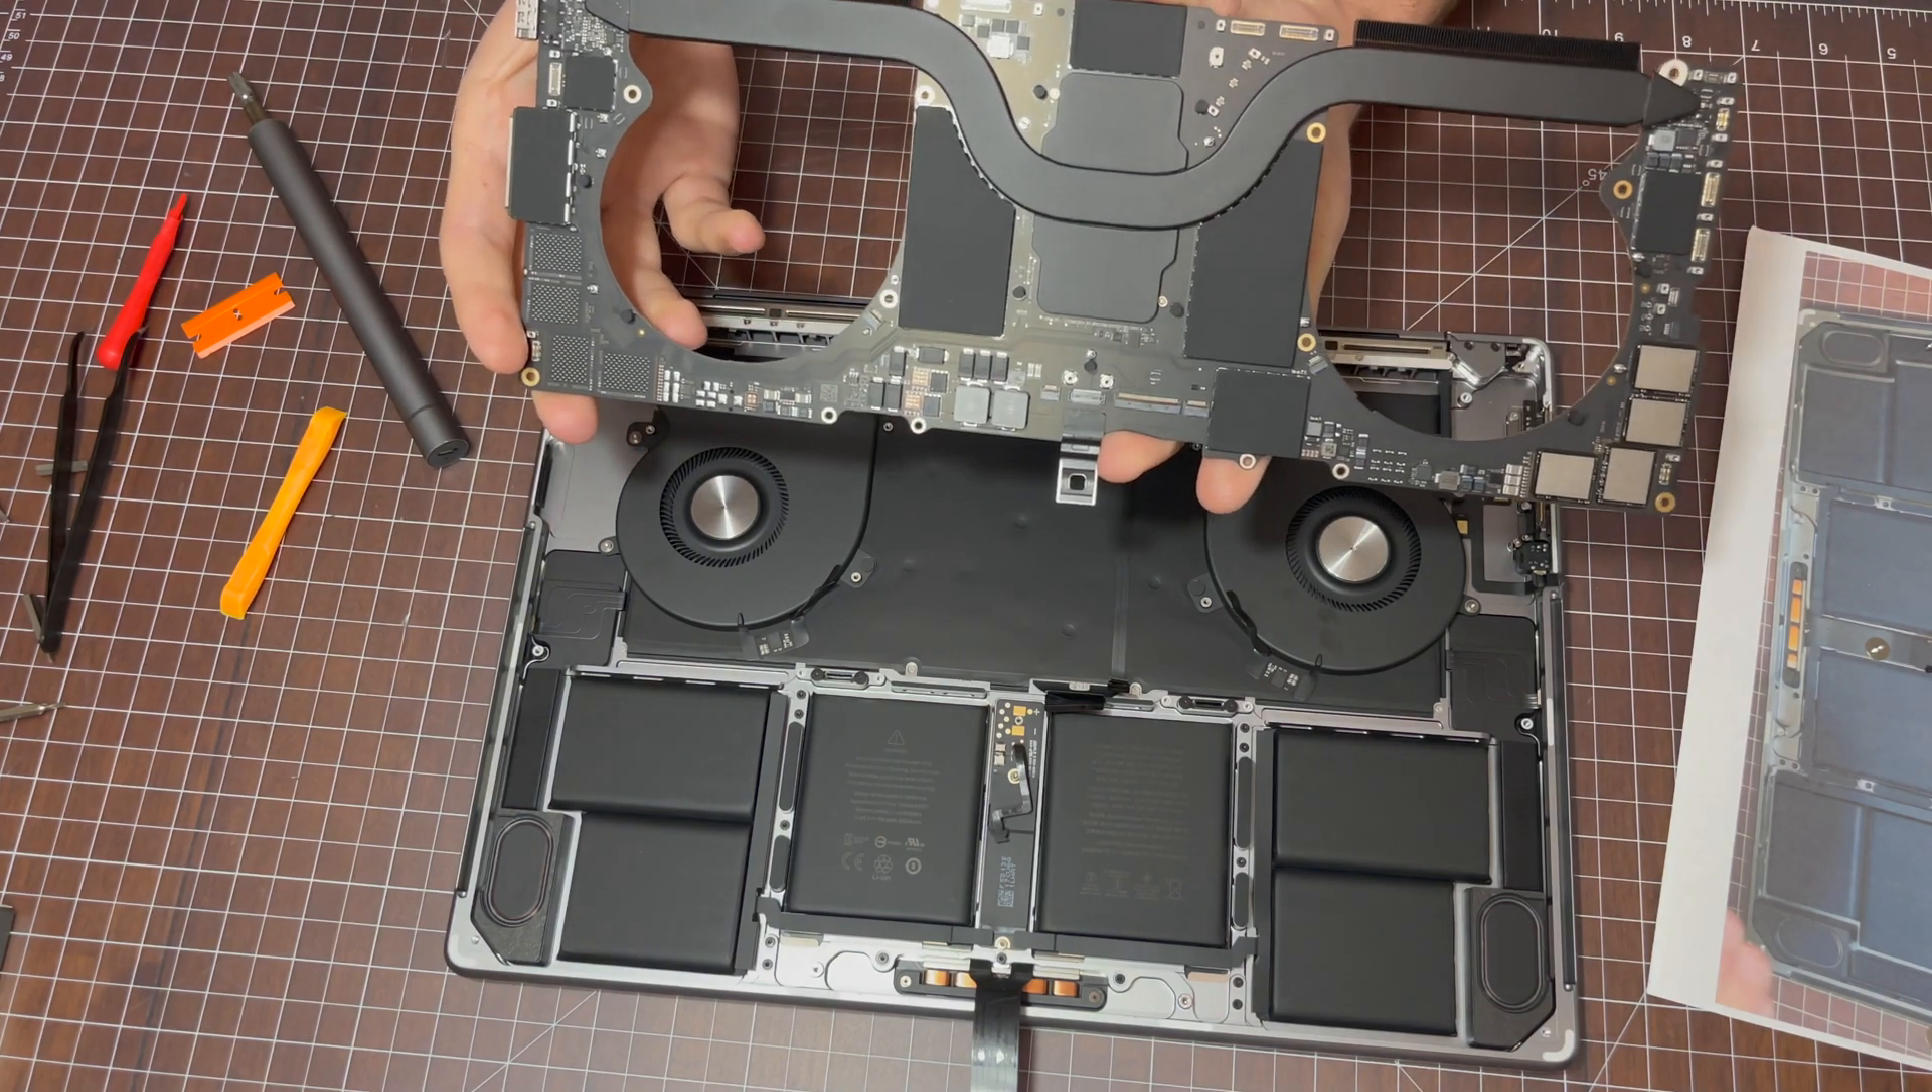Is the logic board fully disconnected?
Yes.